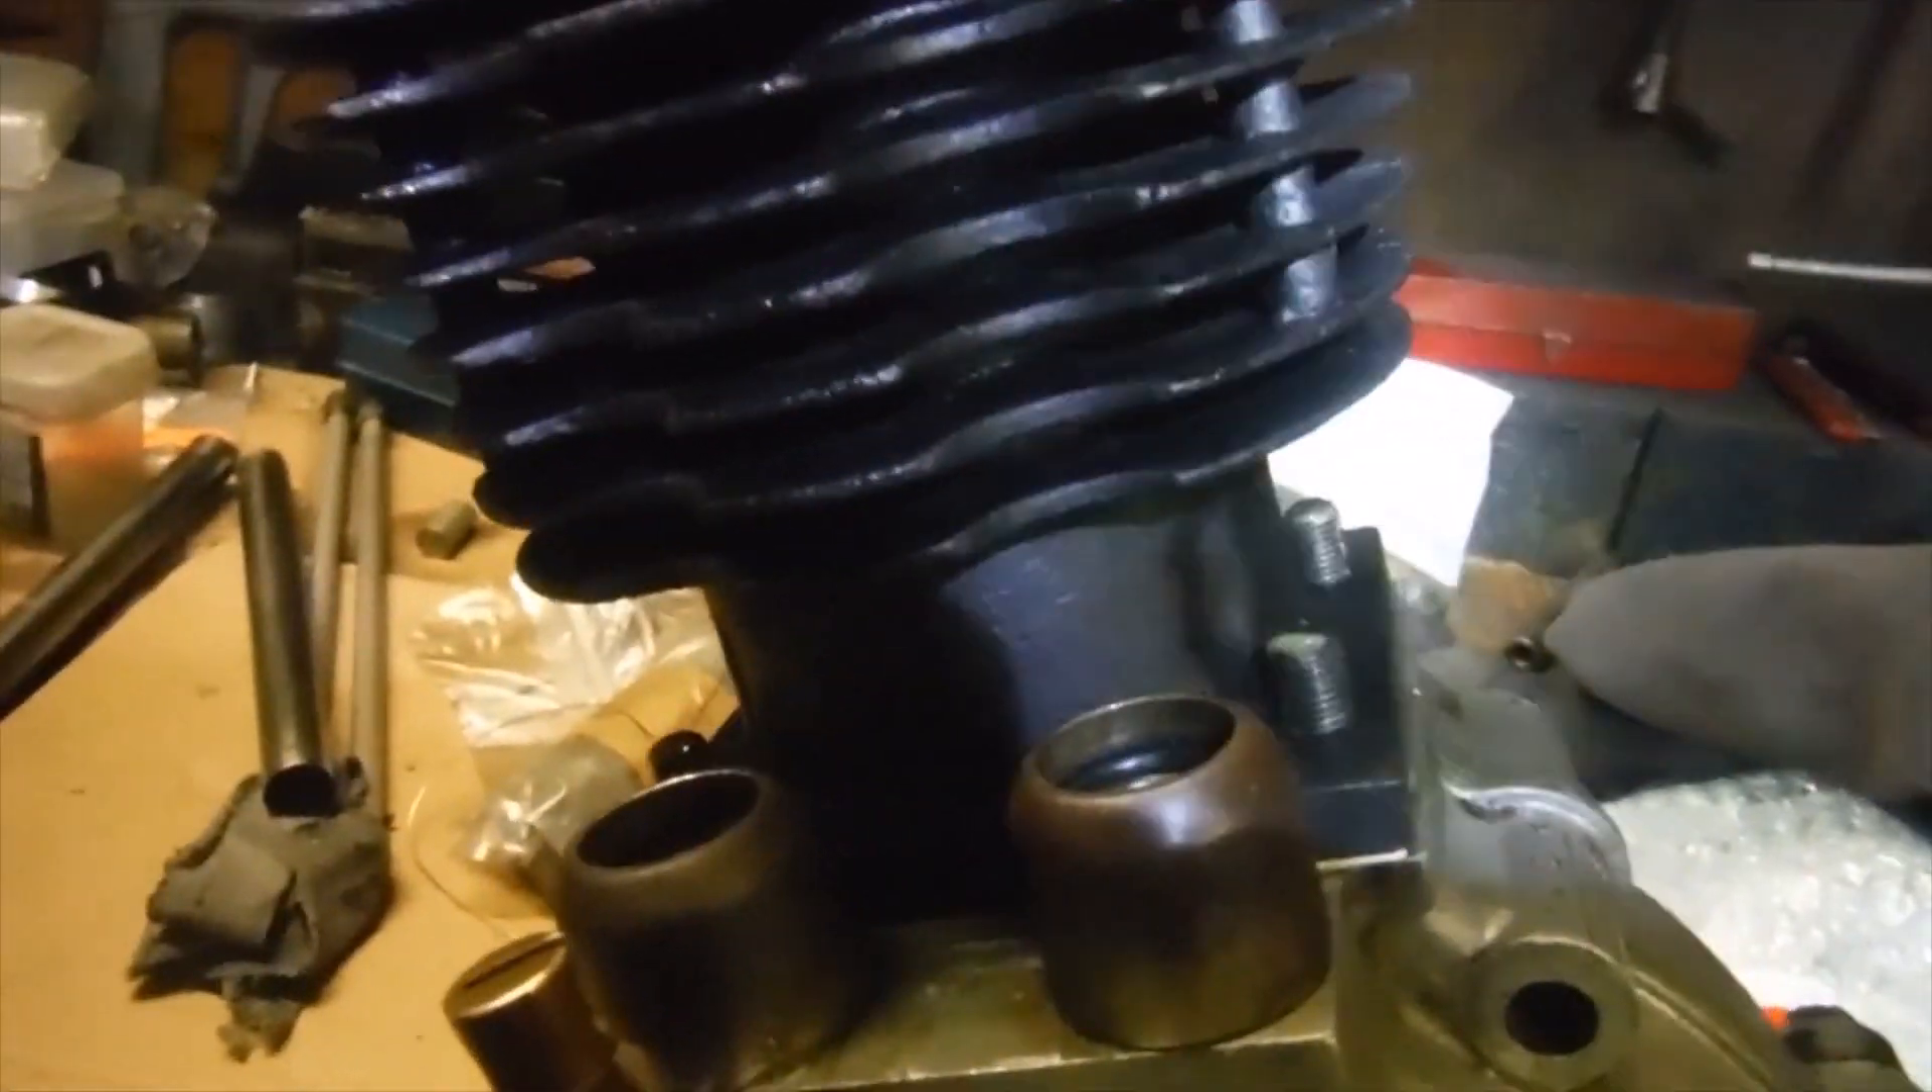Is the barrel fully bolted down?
No.